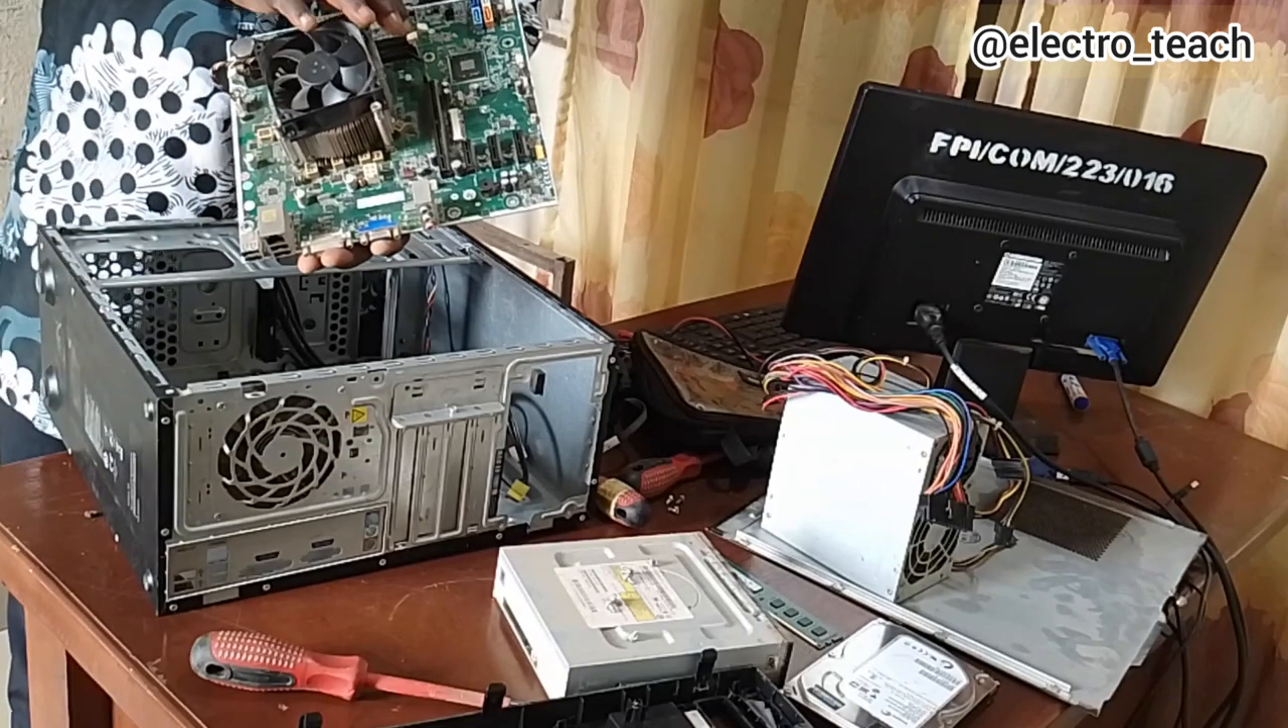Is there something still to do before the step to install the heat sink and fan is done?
No.